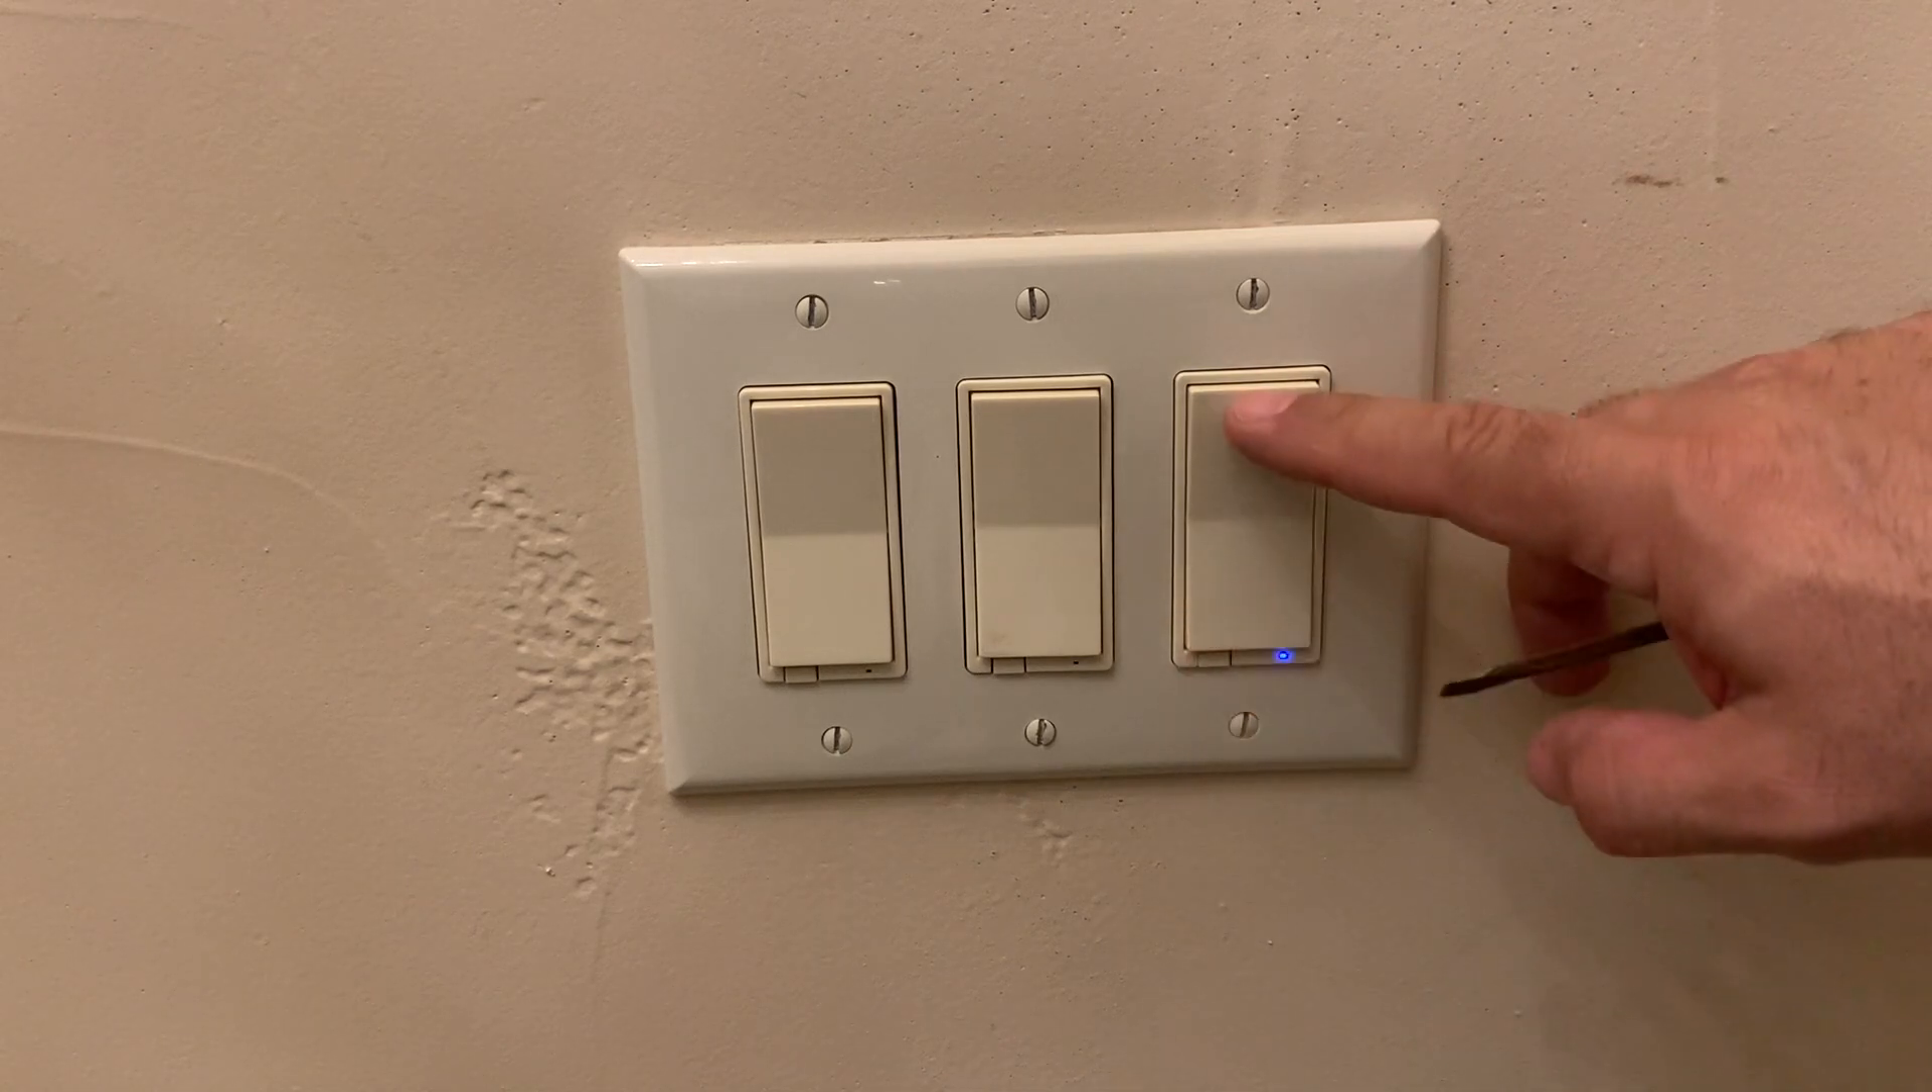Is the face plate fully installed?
Yes.